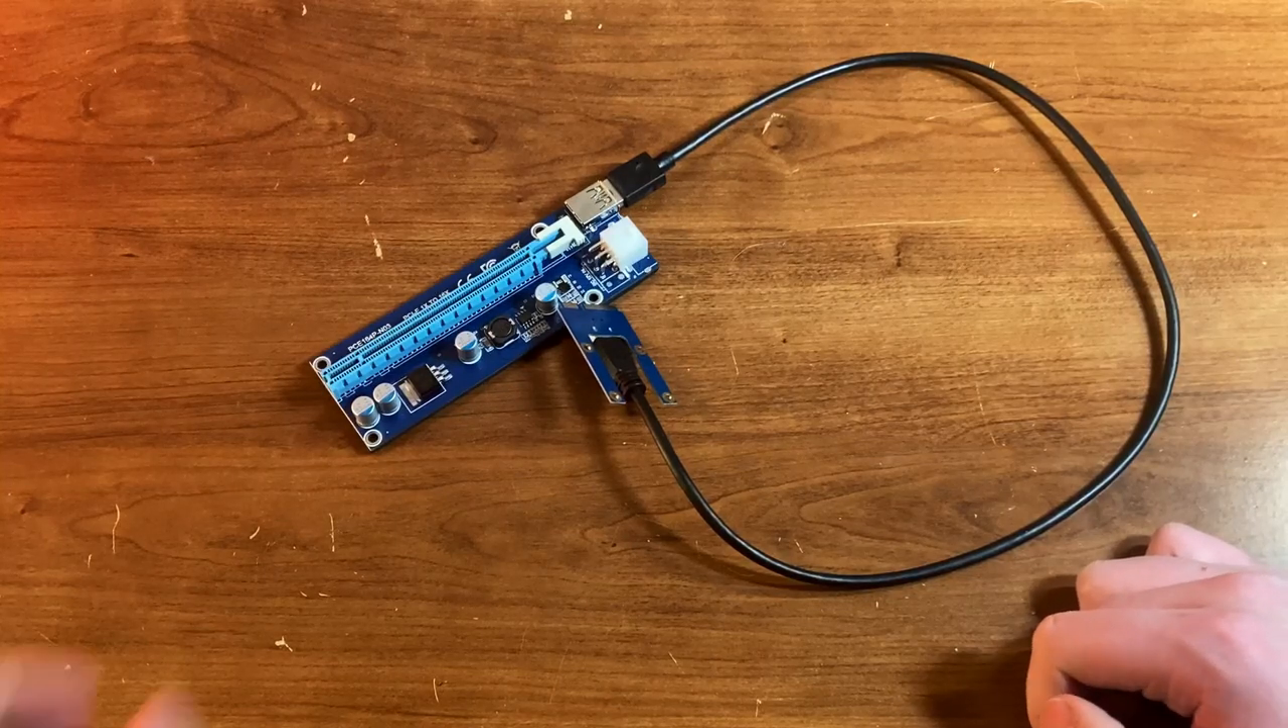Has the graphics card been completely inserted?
No.